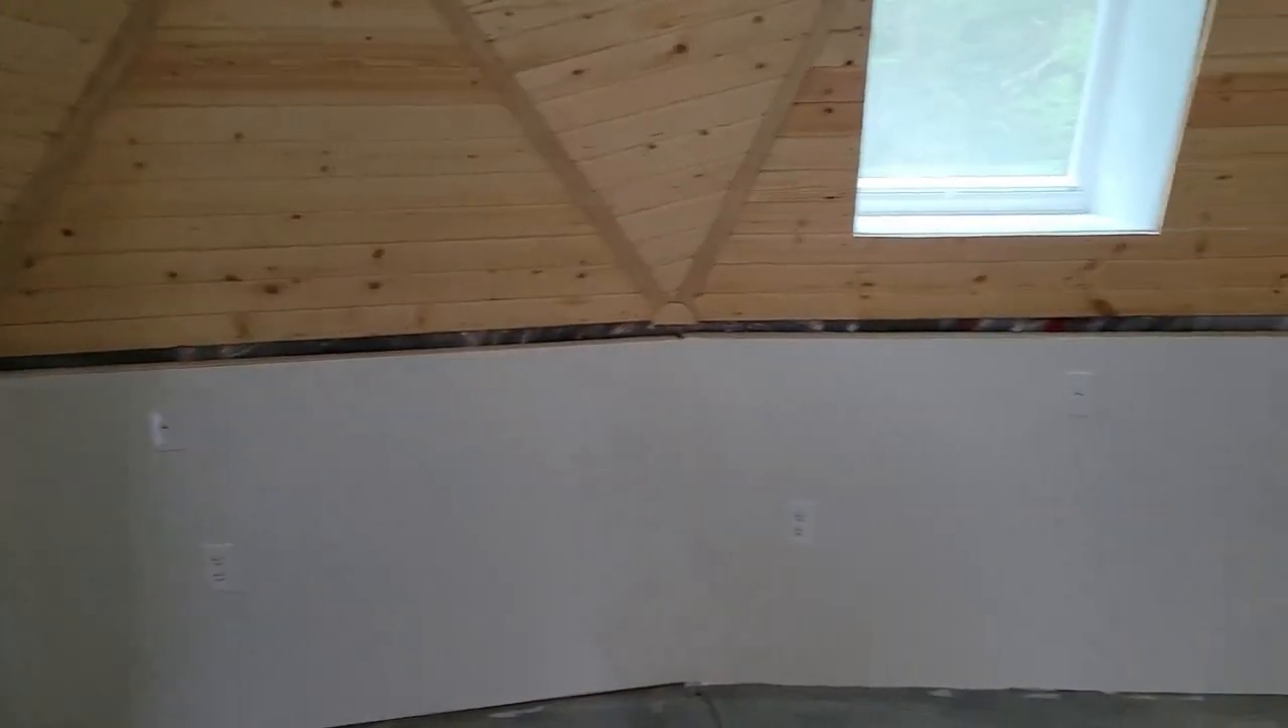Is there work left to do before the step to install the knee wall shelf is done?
Yes.